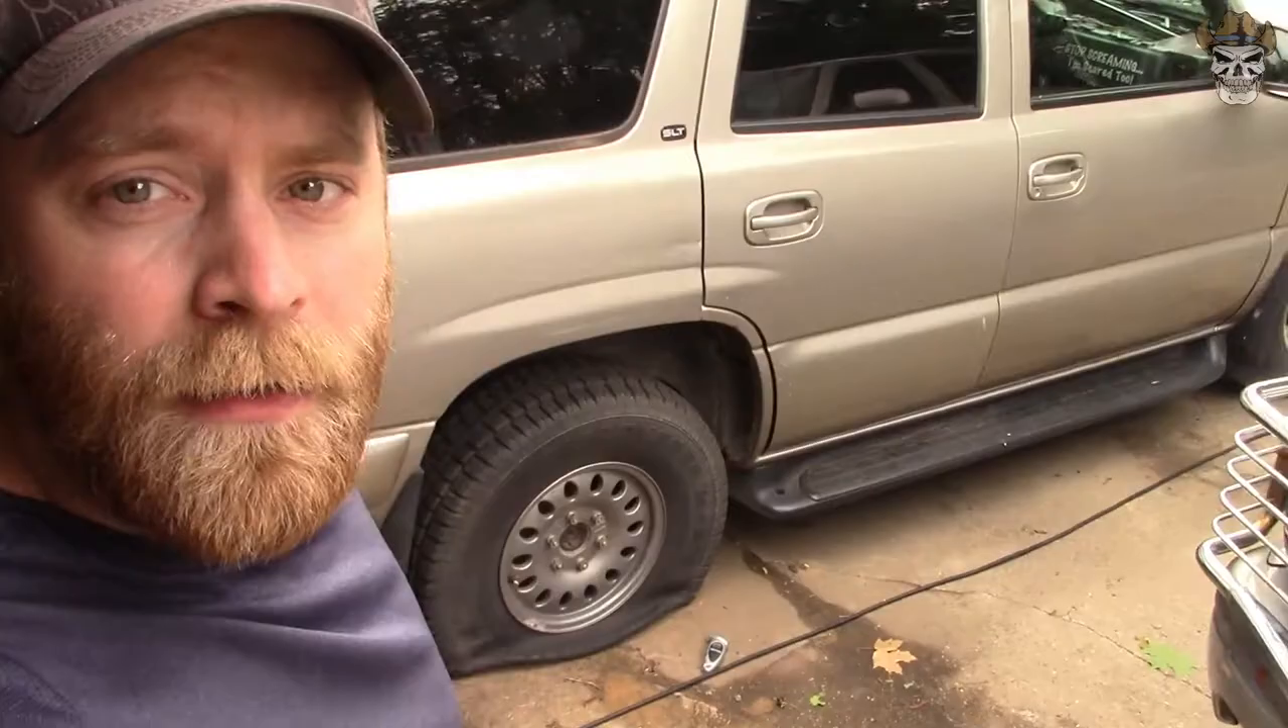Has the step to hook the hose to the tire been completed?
No.